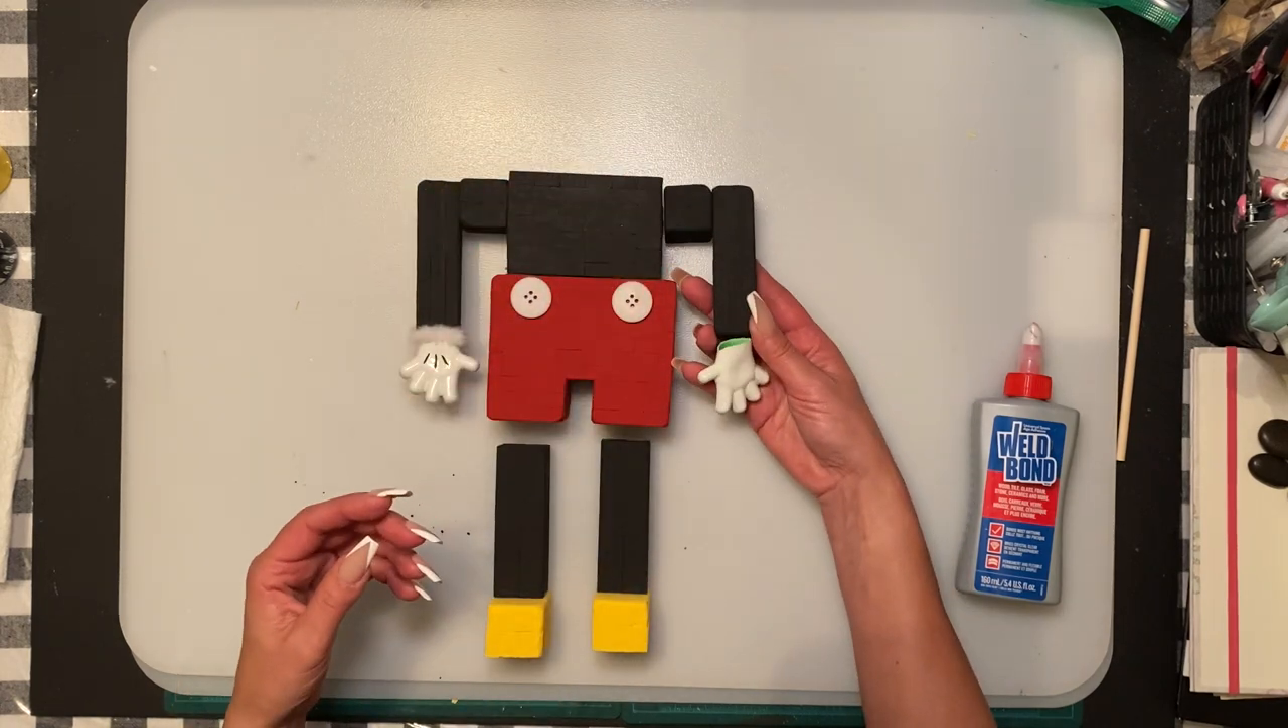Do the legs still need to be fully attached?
Yes.